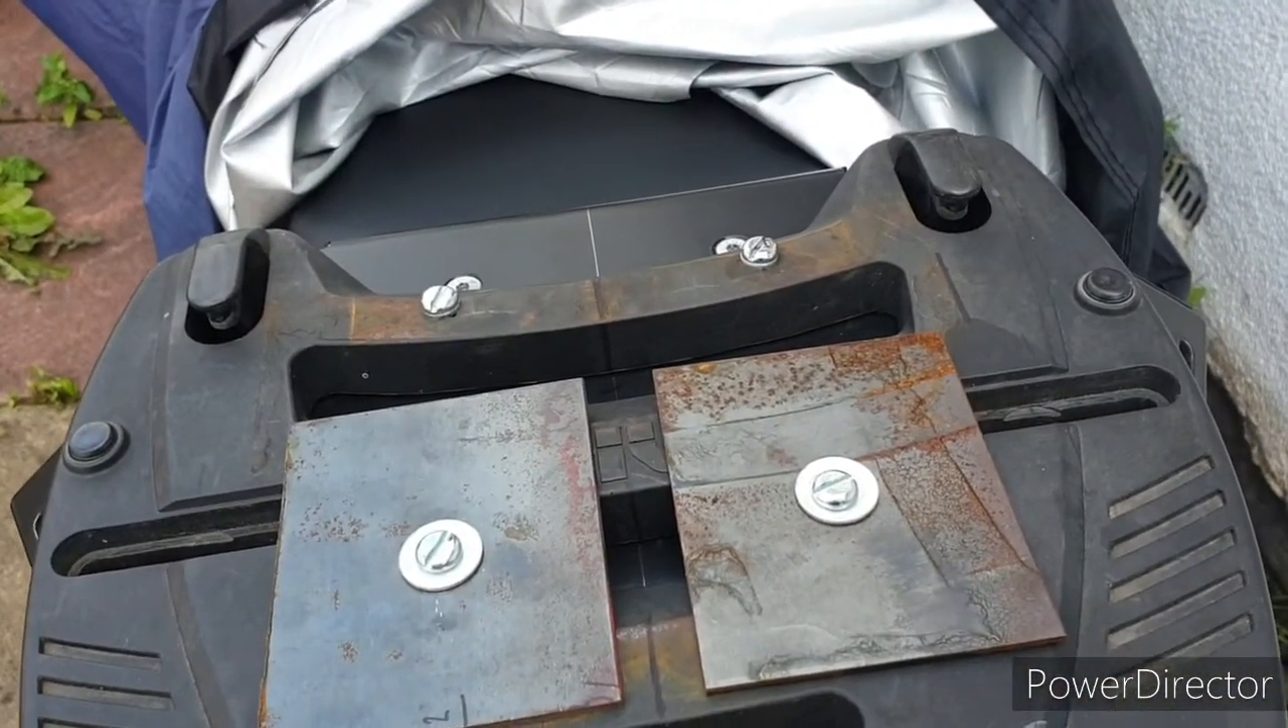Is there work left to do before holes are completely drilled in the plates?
No.